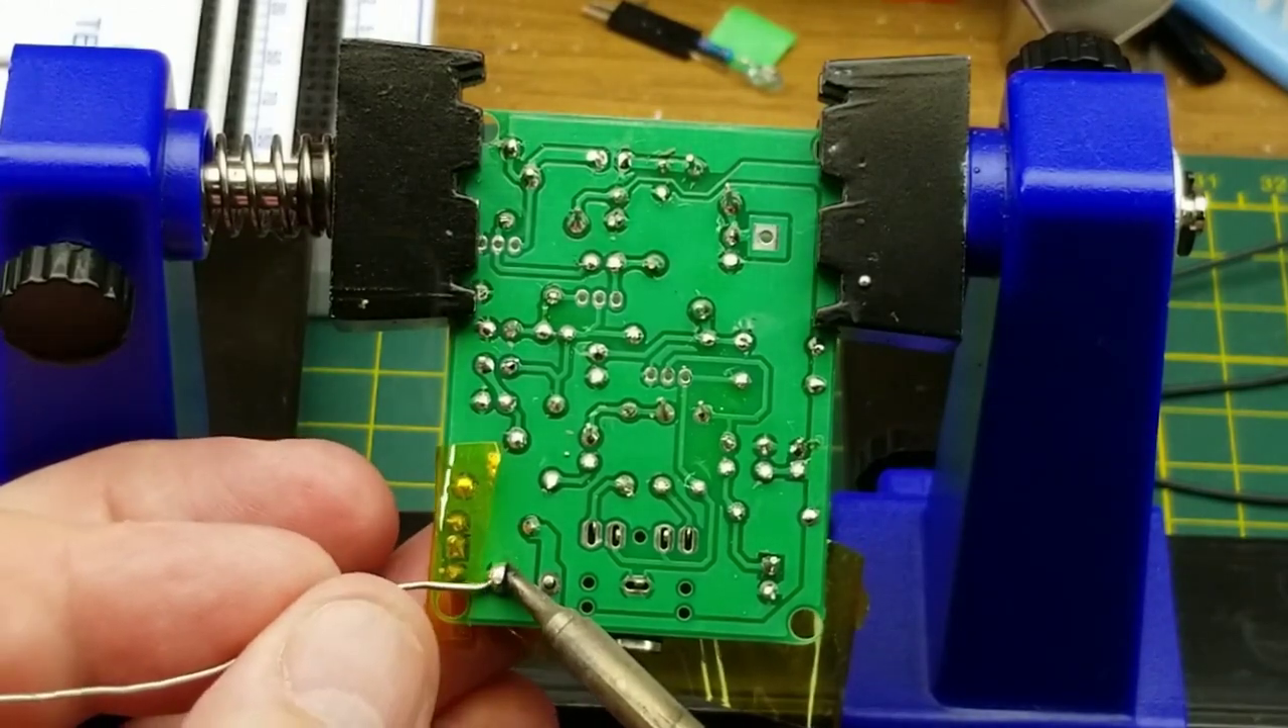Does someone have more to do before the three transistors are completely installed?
Yes.